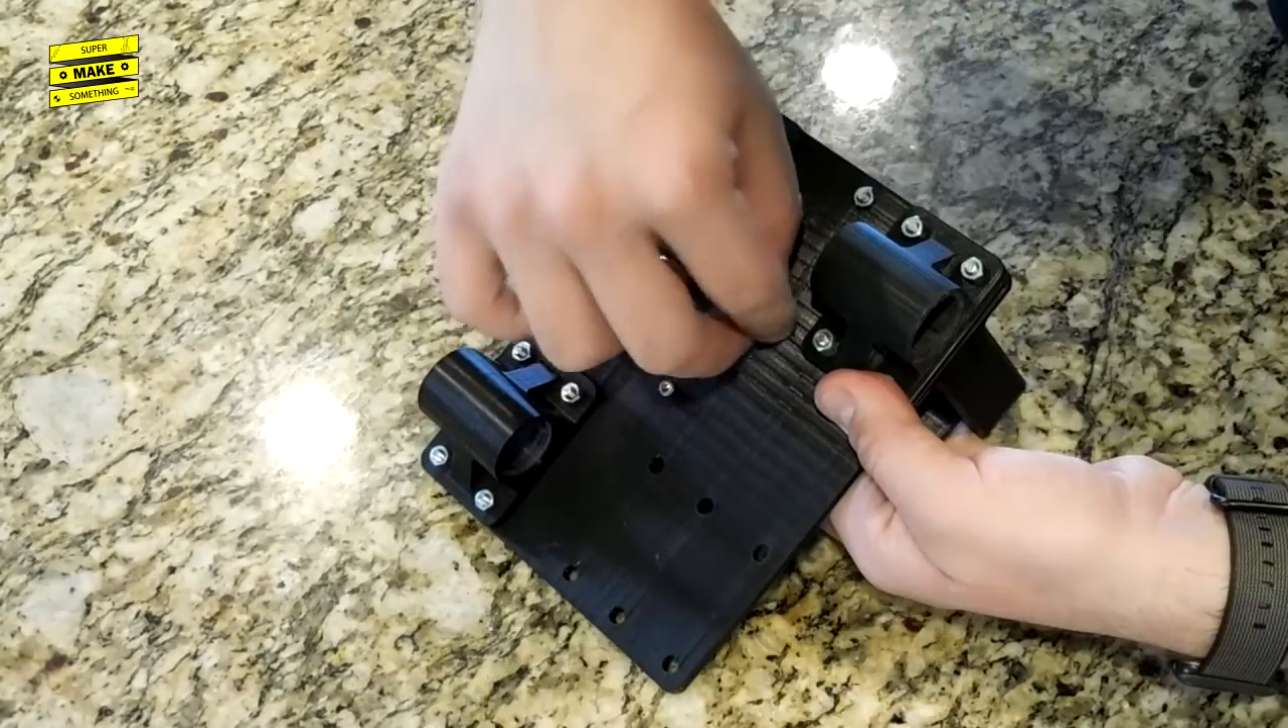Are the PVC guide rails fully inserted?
No.